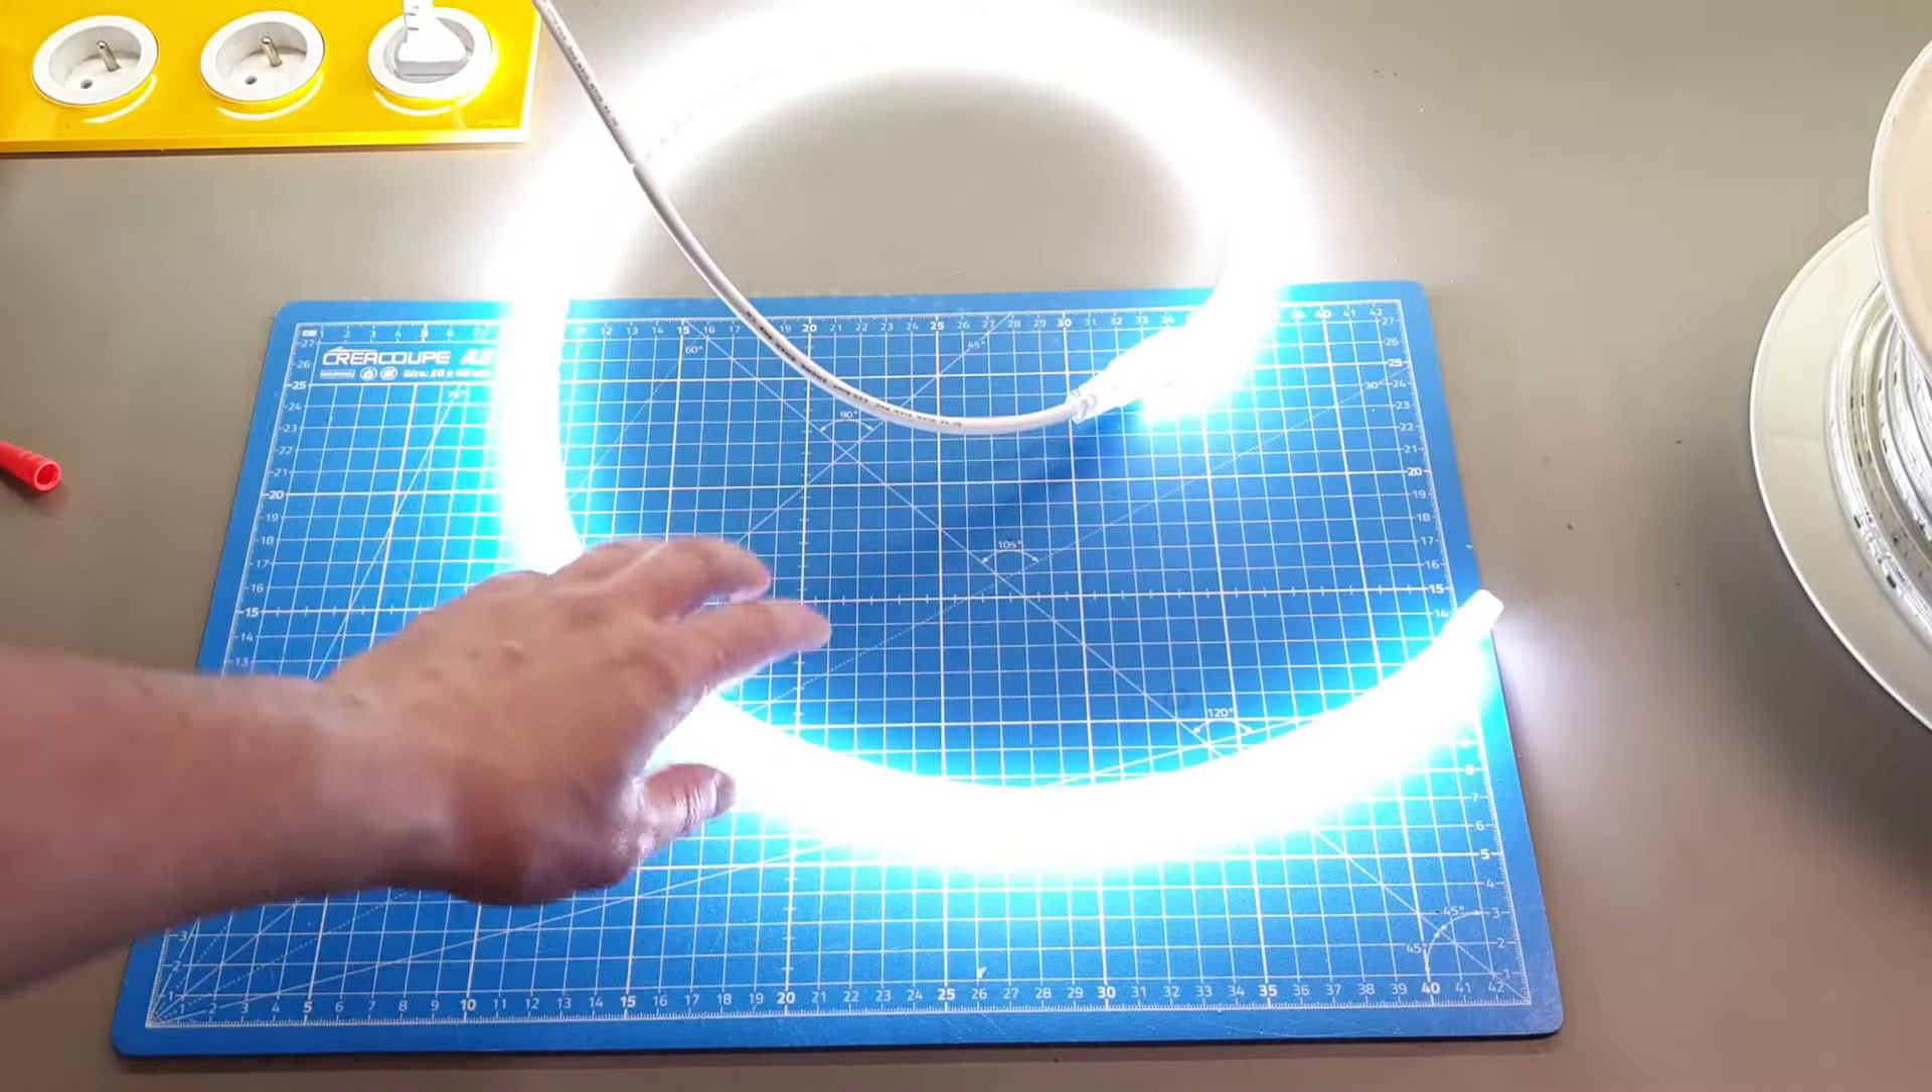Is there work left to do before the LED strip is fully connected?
No.